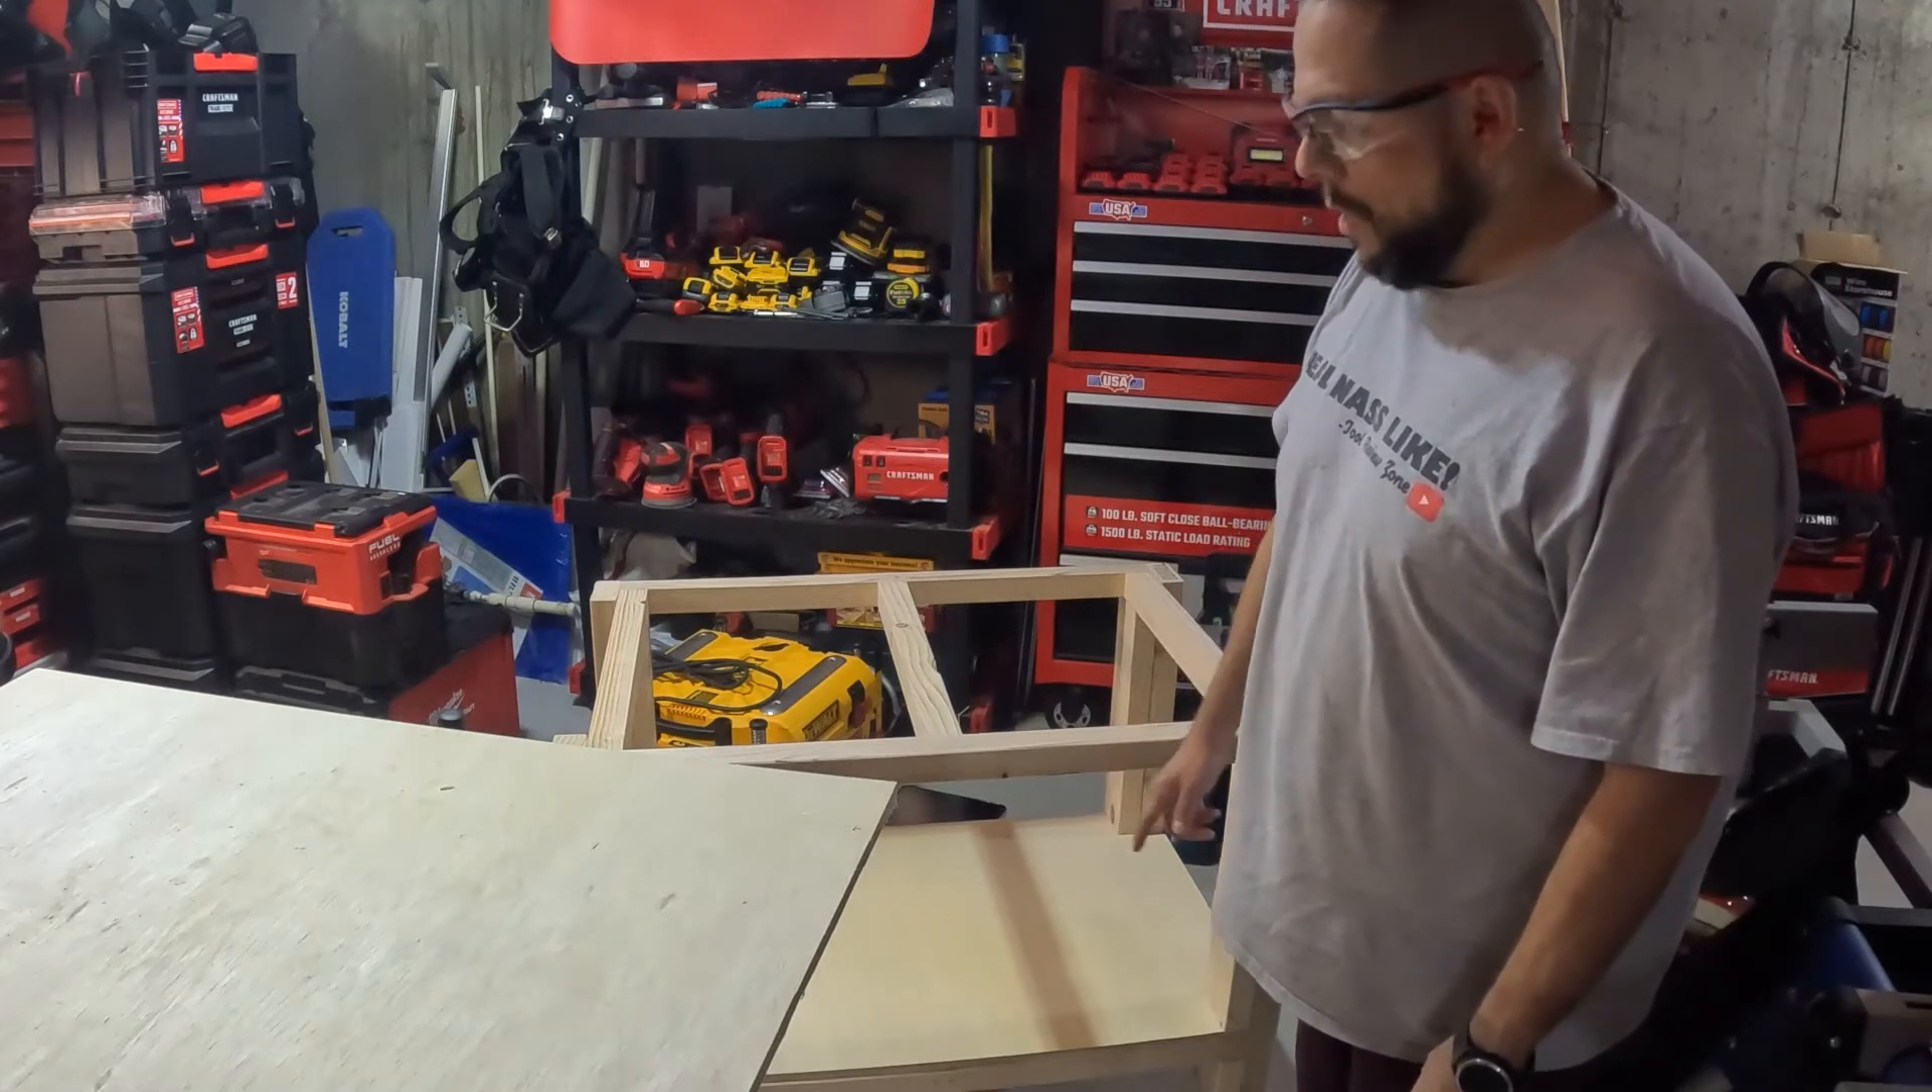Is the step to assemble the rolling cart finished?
No.